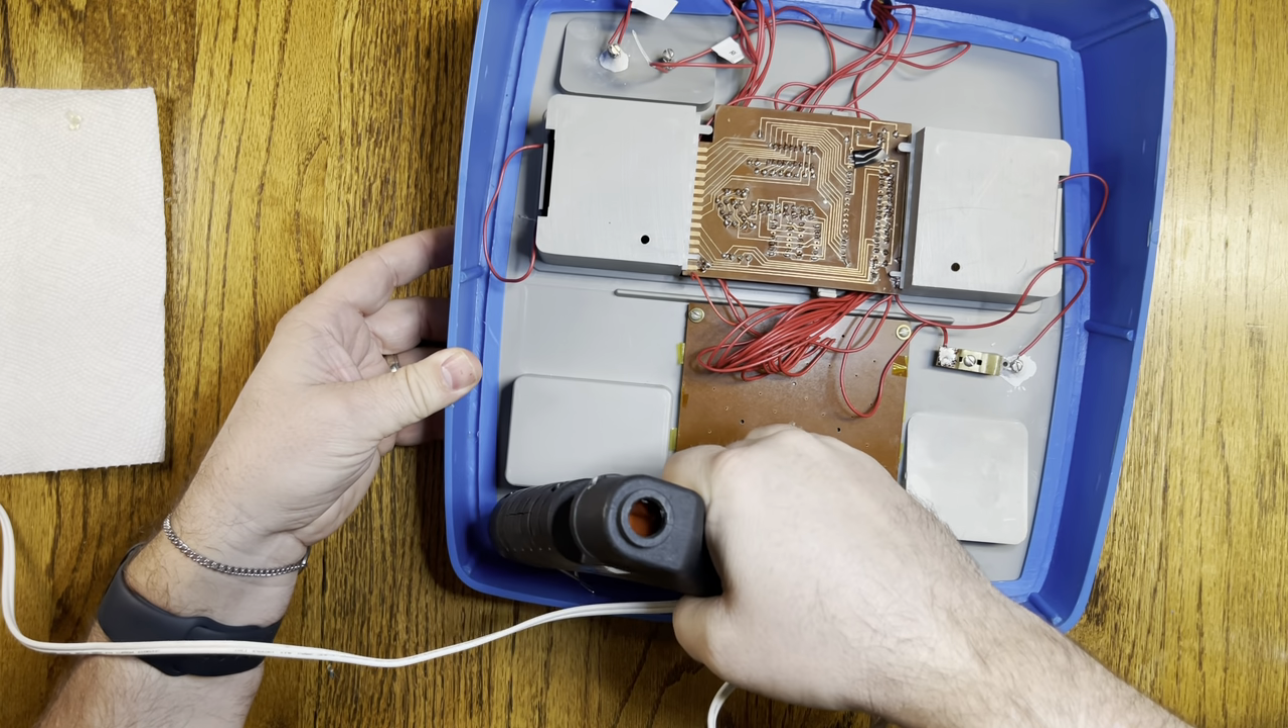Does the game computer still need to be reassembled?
Yes.